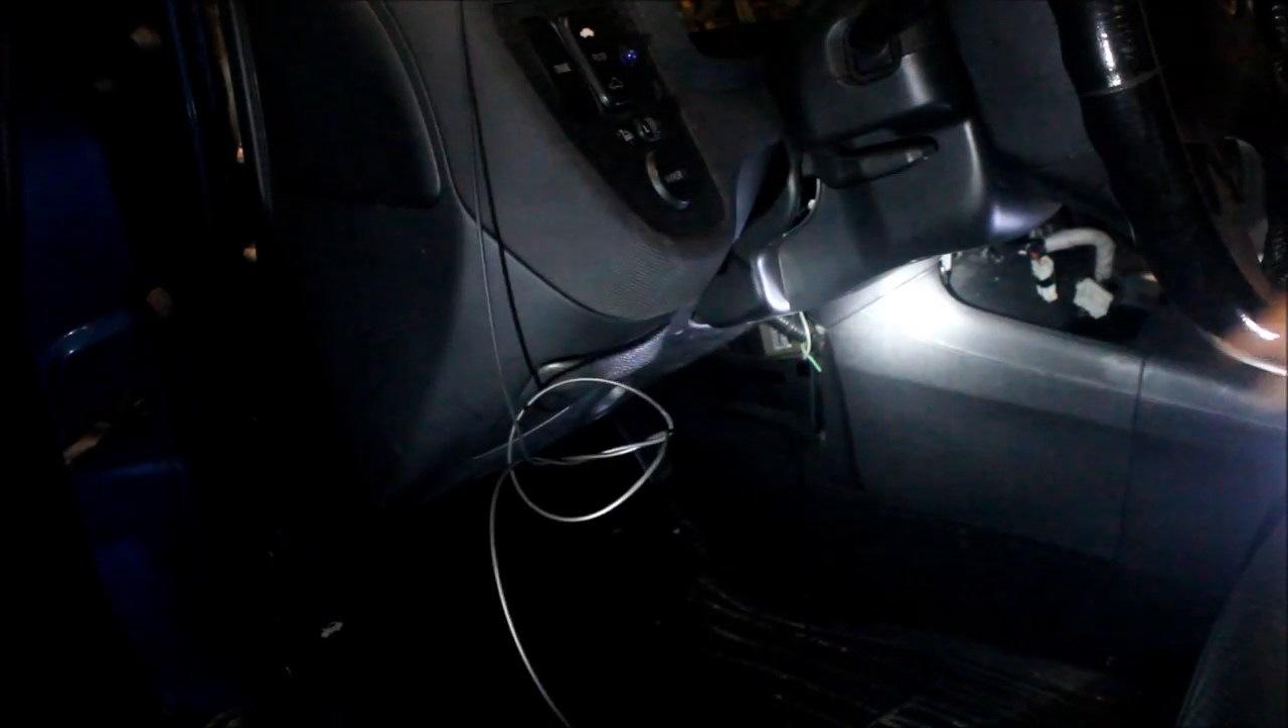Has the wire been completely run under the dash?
No.